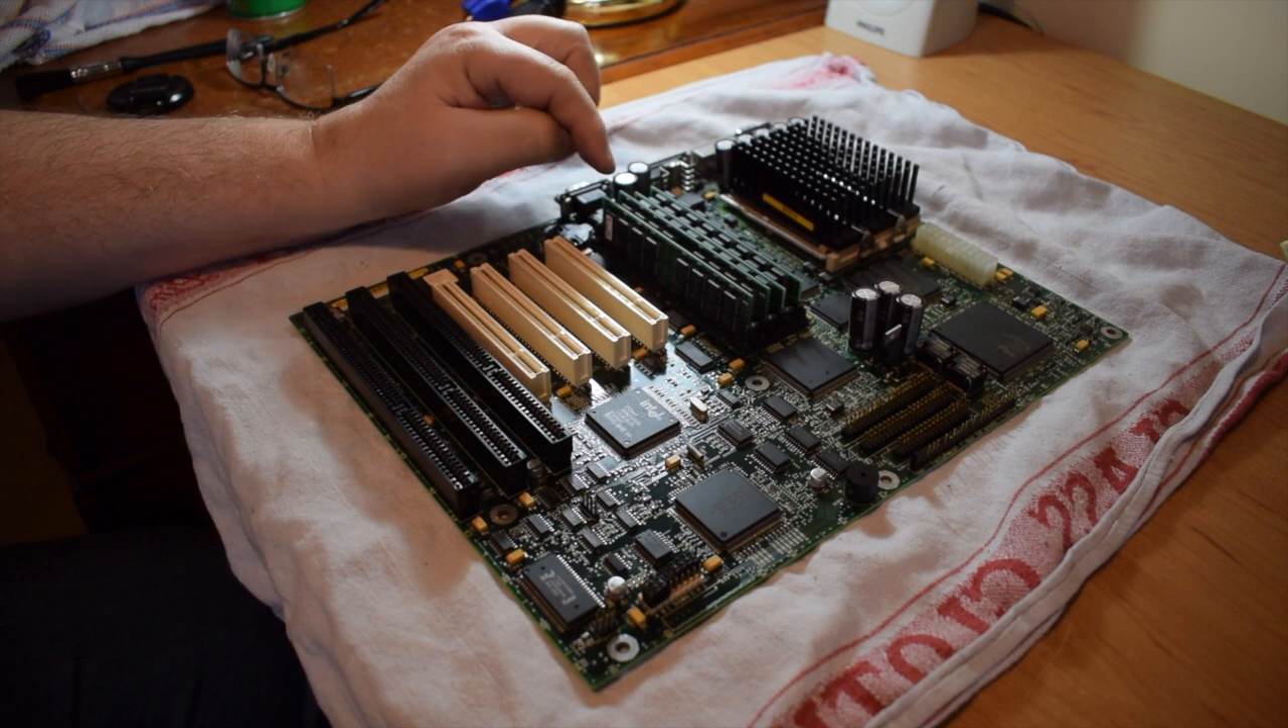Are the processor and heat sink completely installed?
Yes.